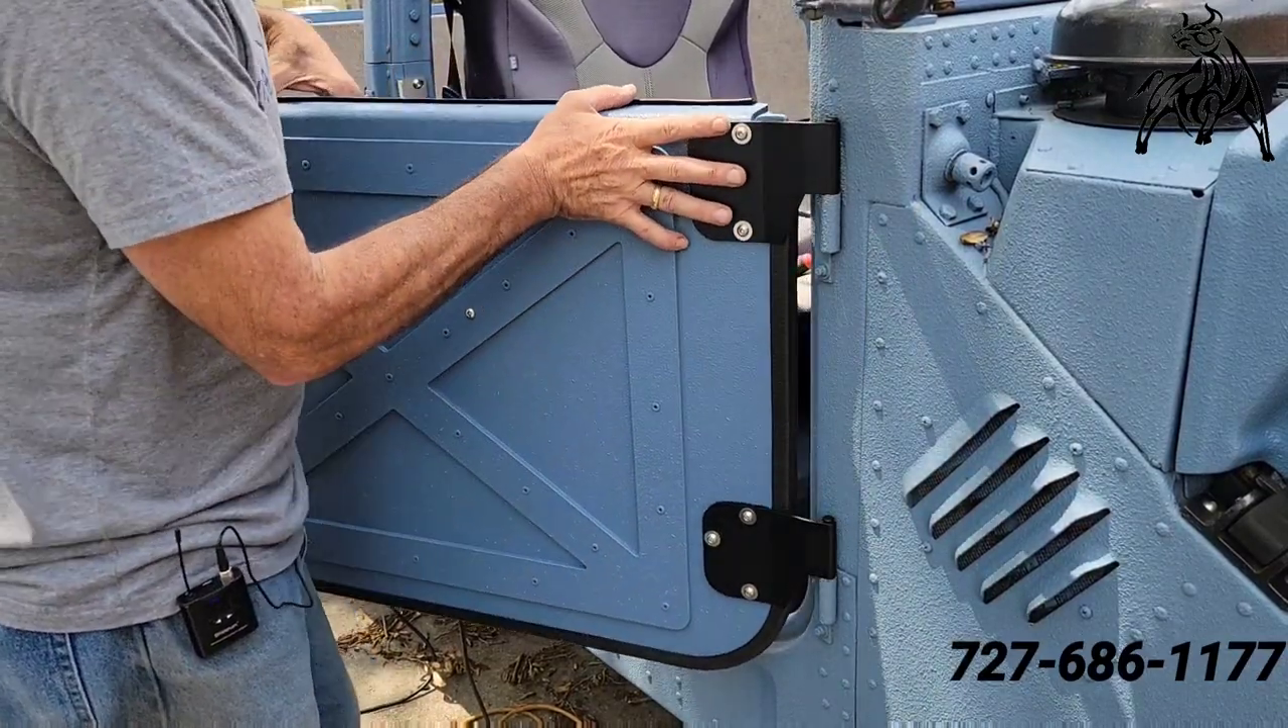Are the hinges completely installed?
Yes.